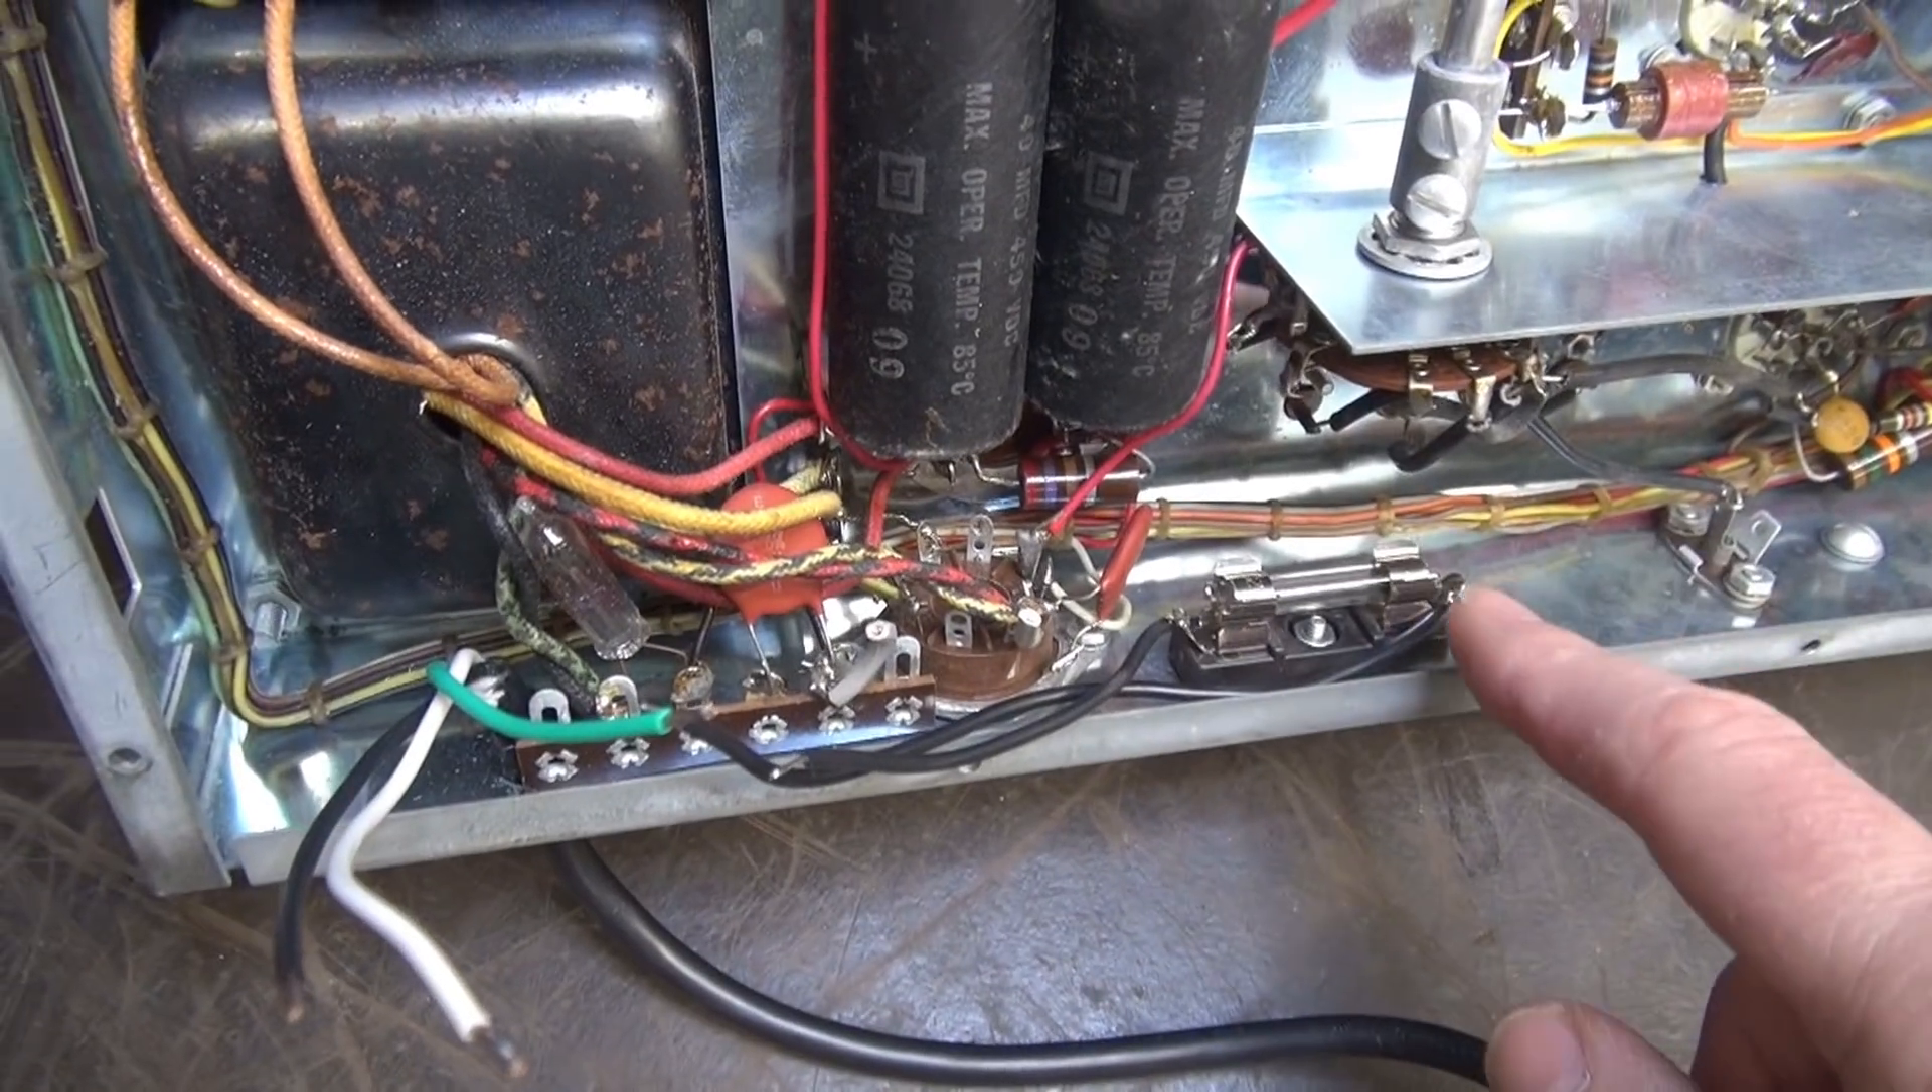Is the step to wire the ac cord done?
No.